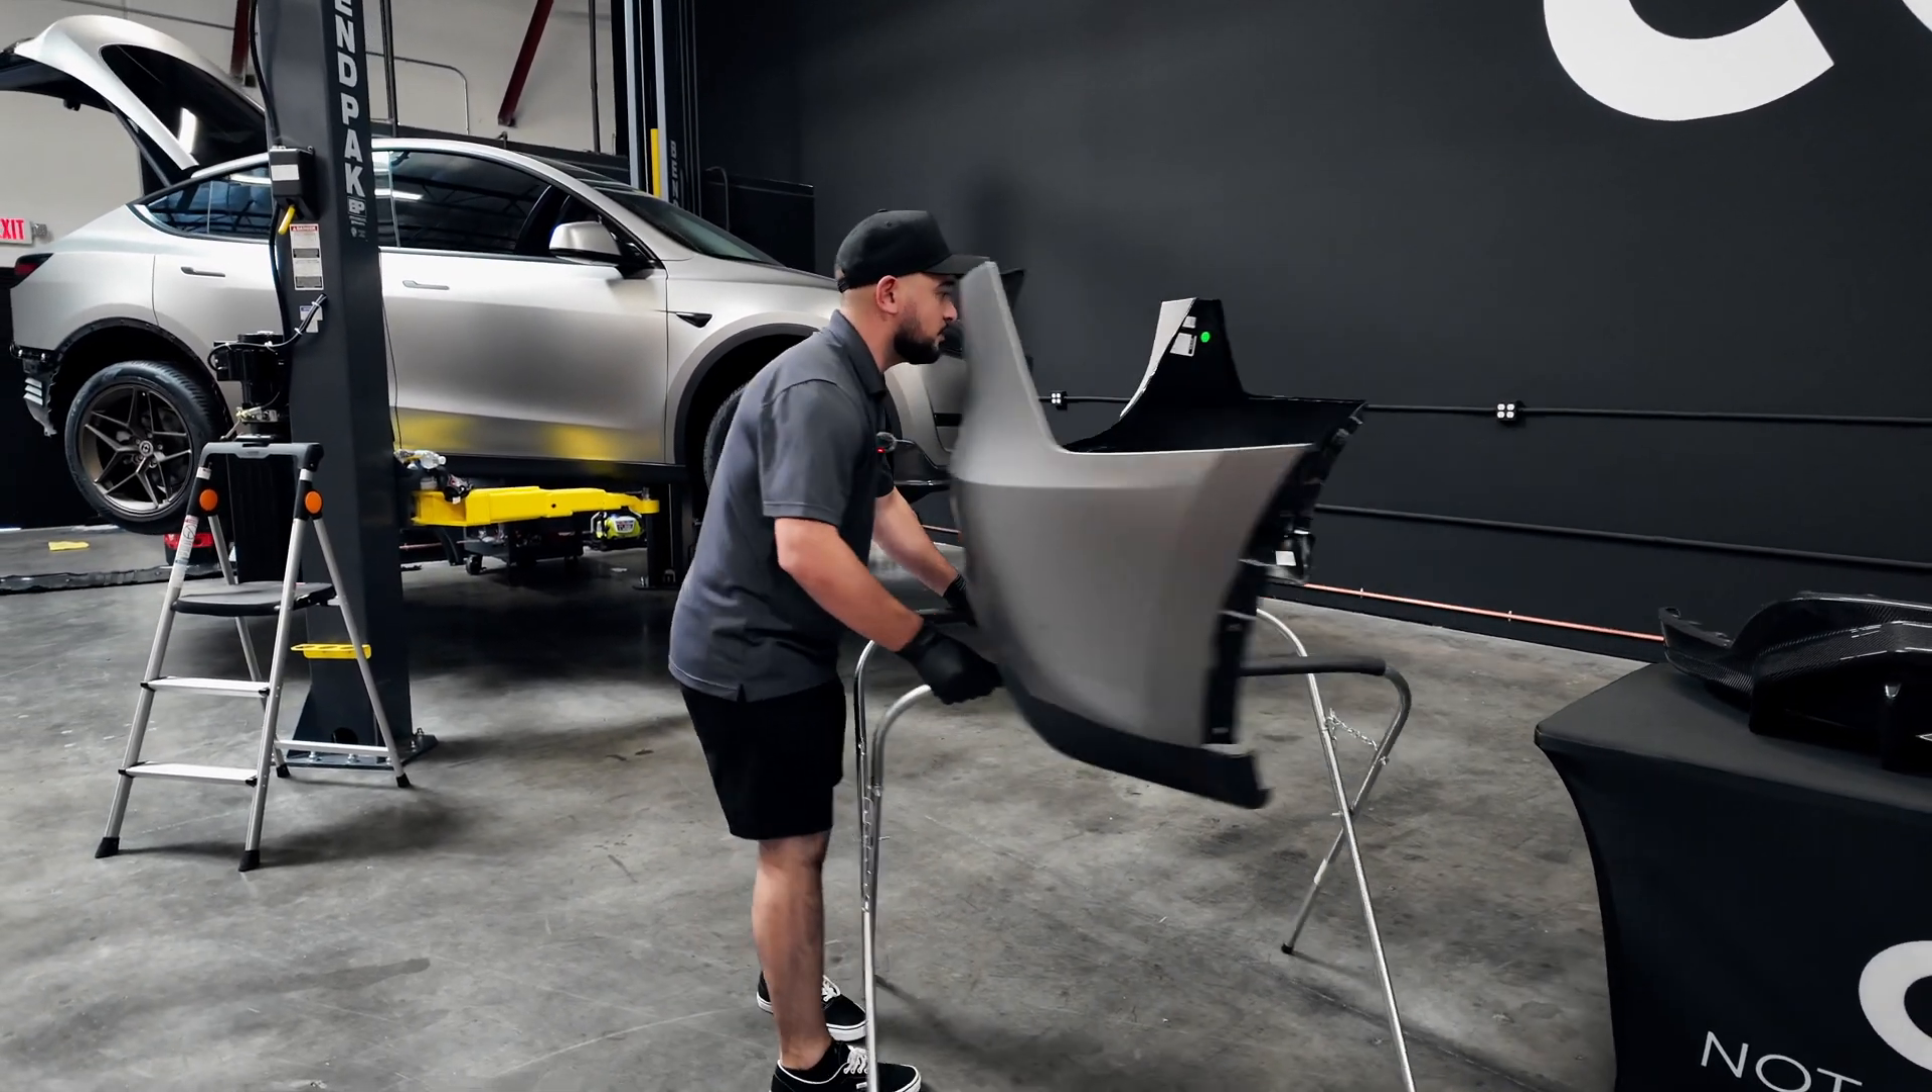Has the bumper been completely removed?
Yes.